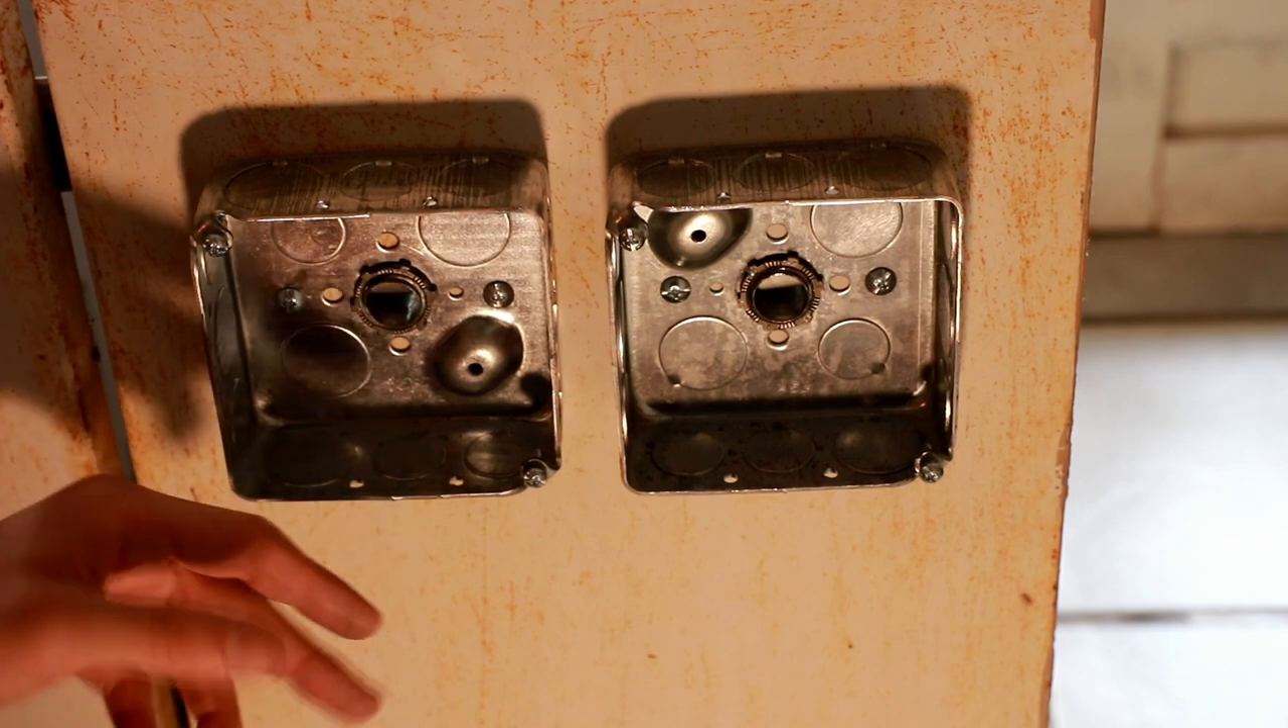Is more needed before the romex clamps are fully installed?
No.